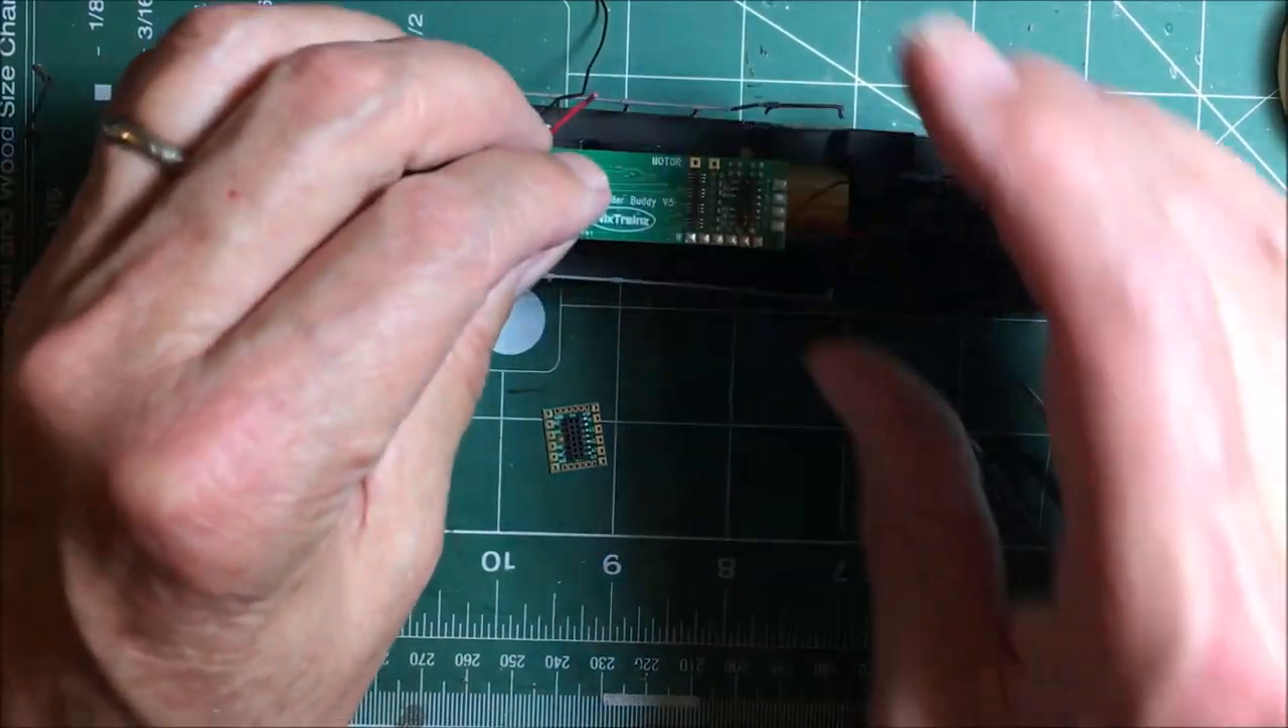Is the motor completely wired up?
No.